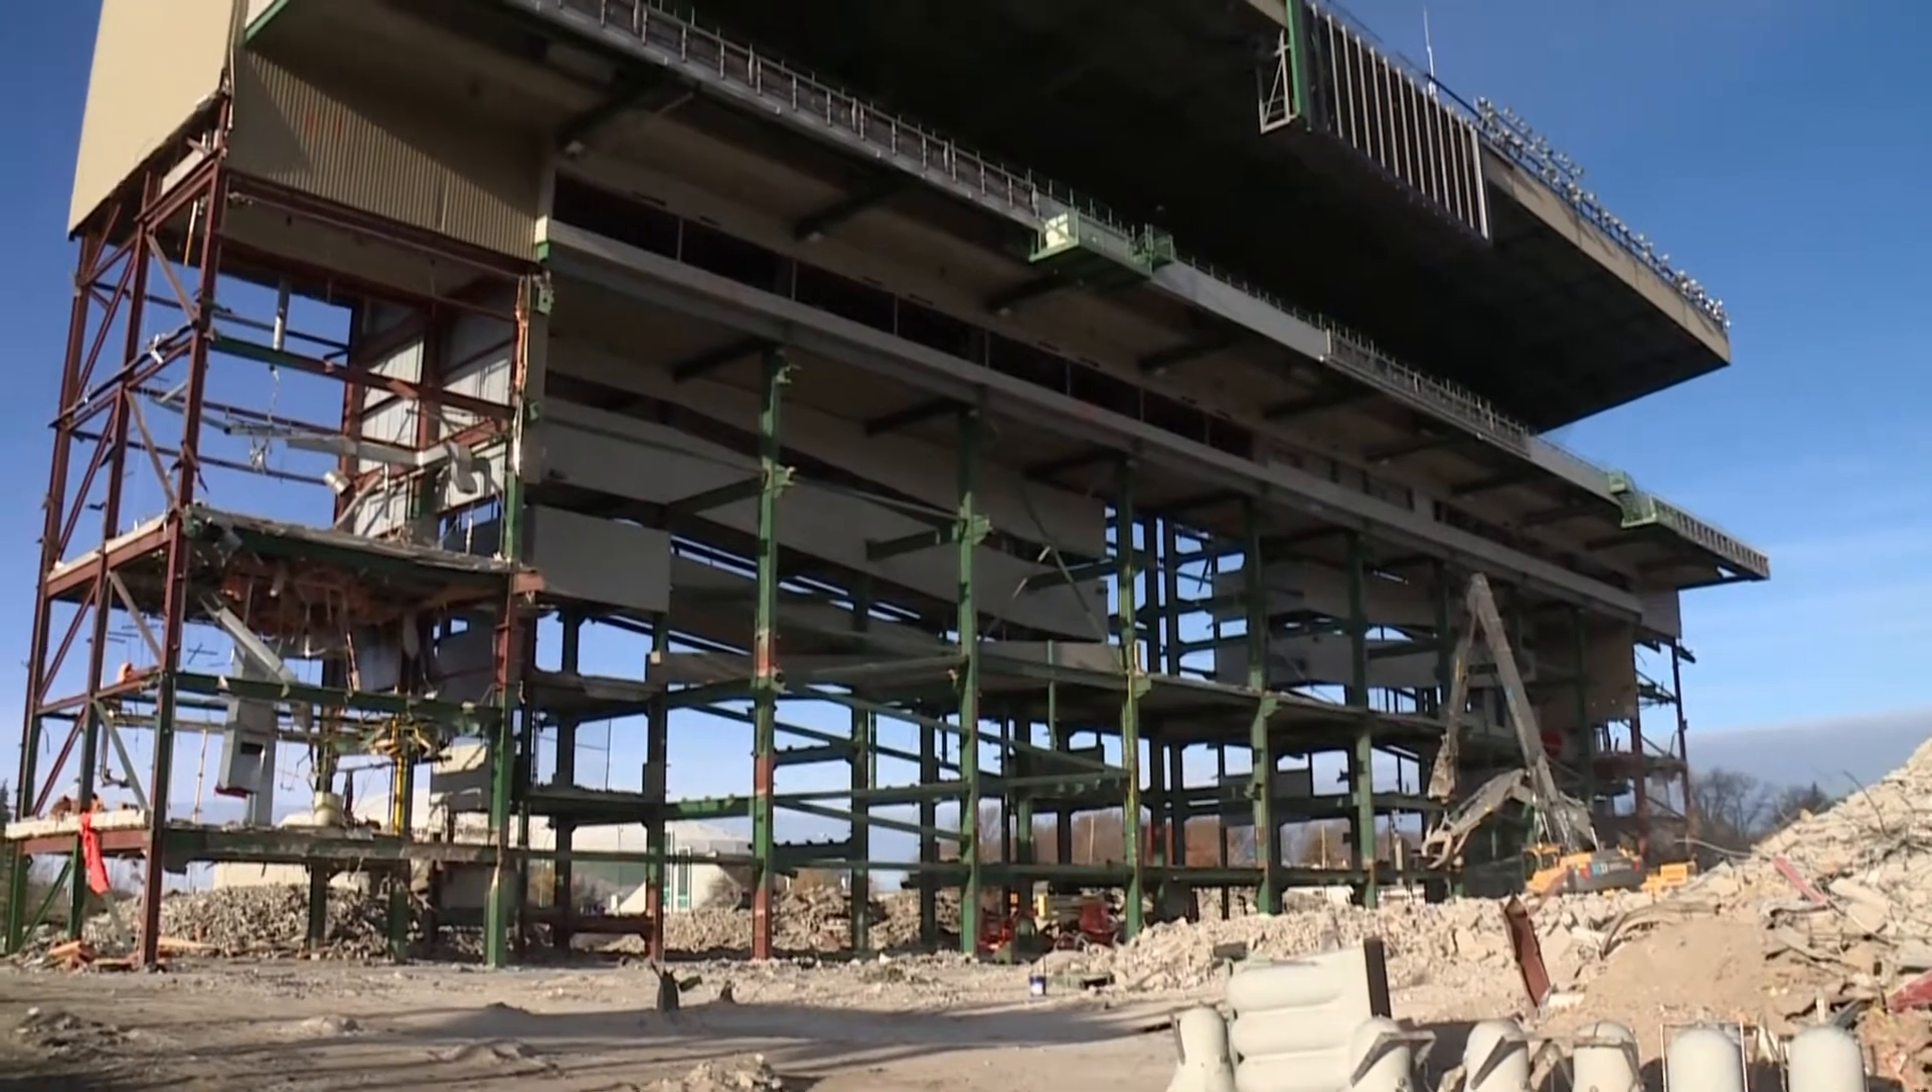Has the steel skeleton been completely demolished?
No.